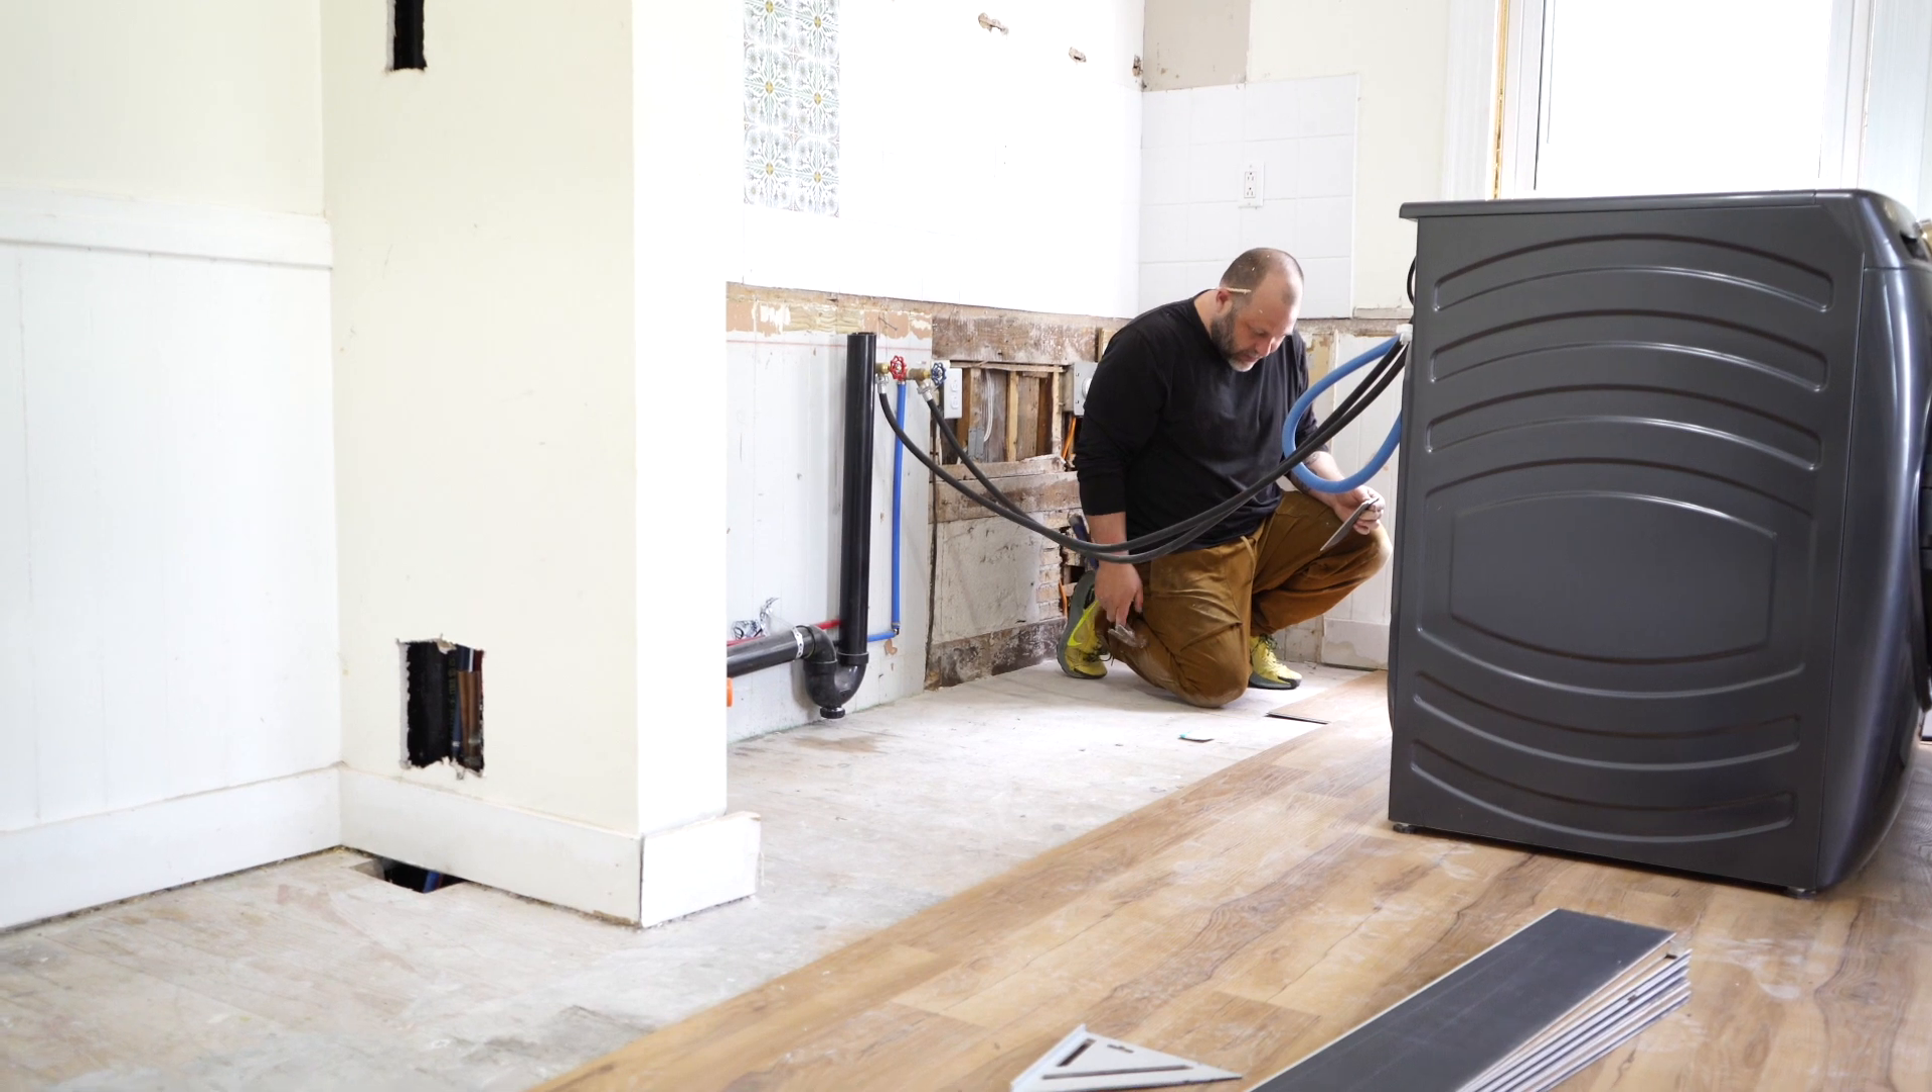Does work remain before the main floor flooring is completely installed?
Yes.